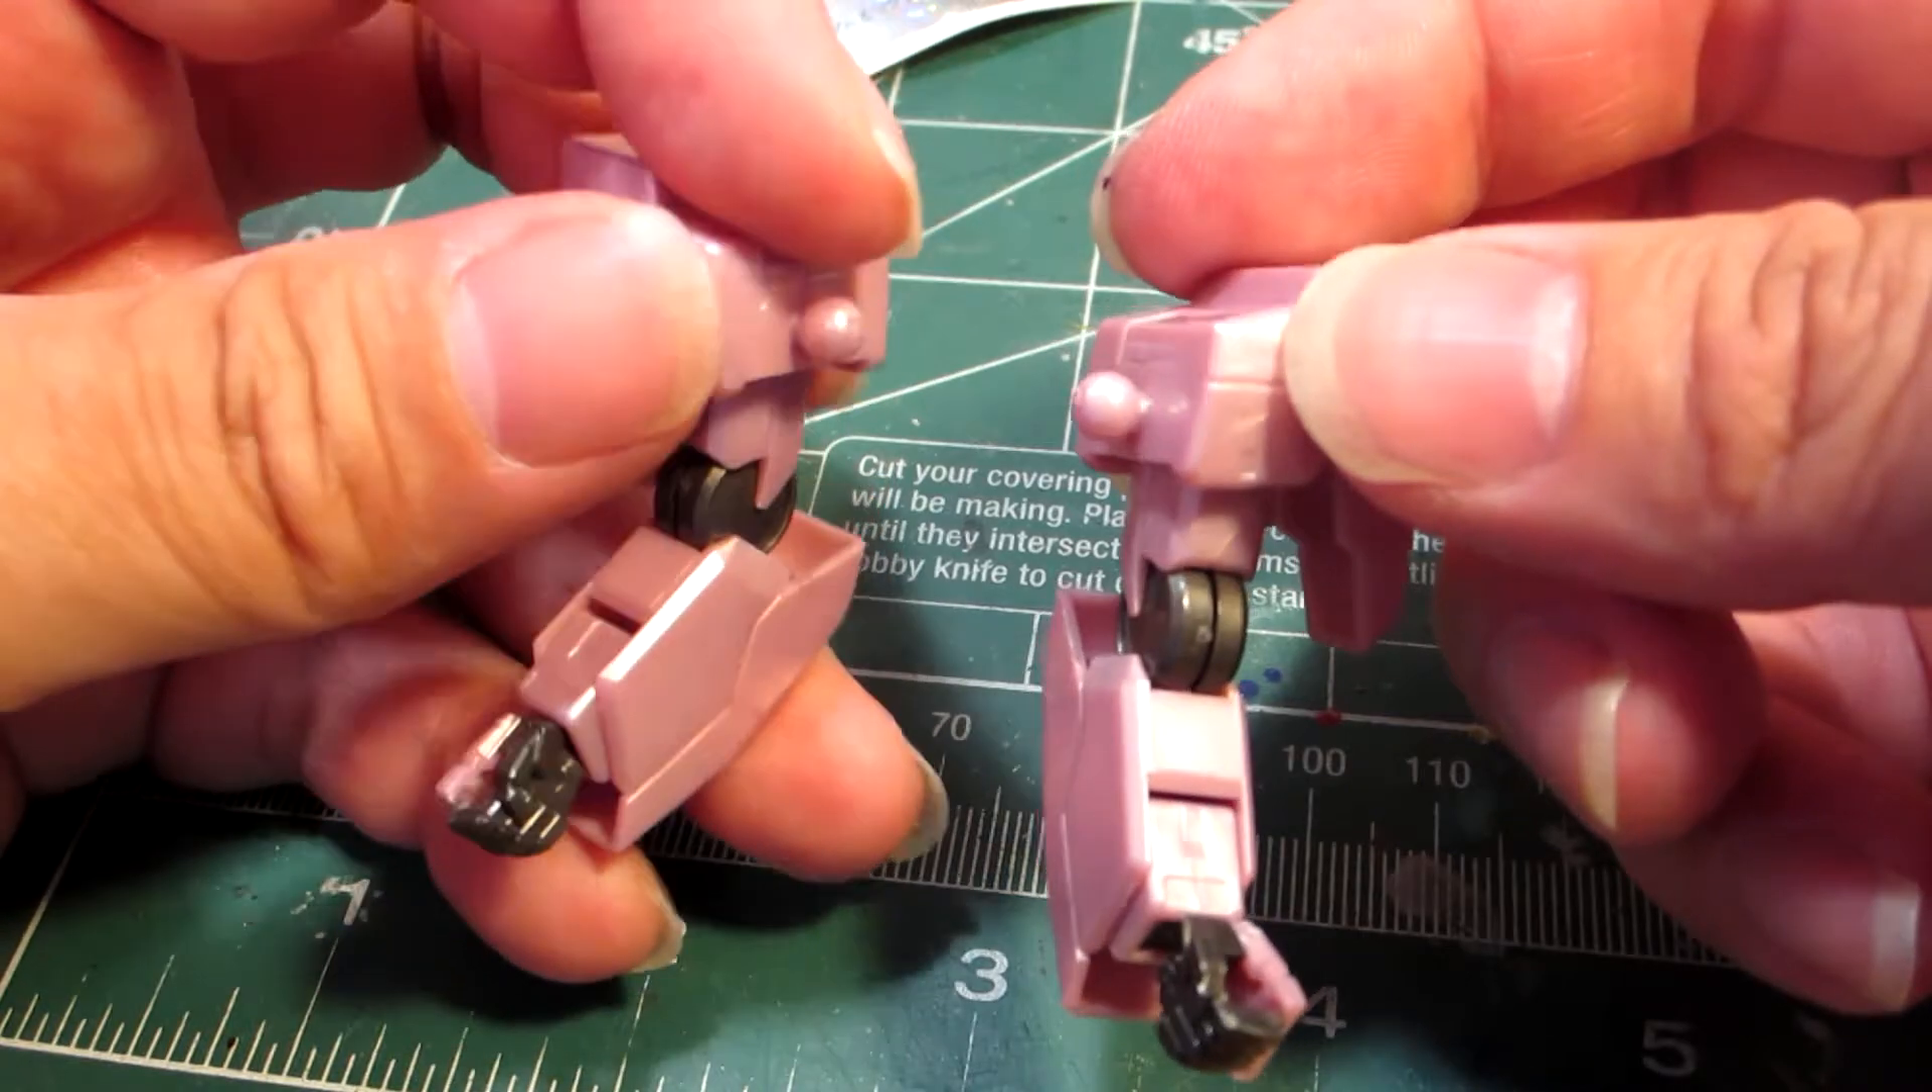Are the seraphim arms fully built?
Yes.